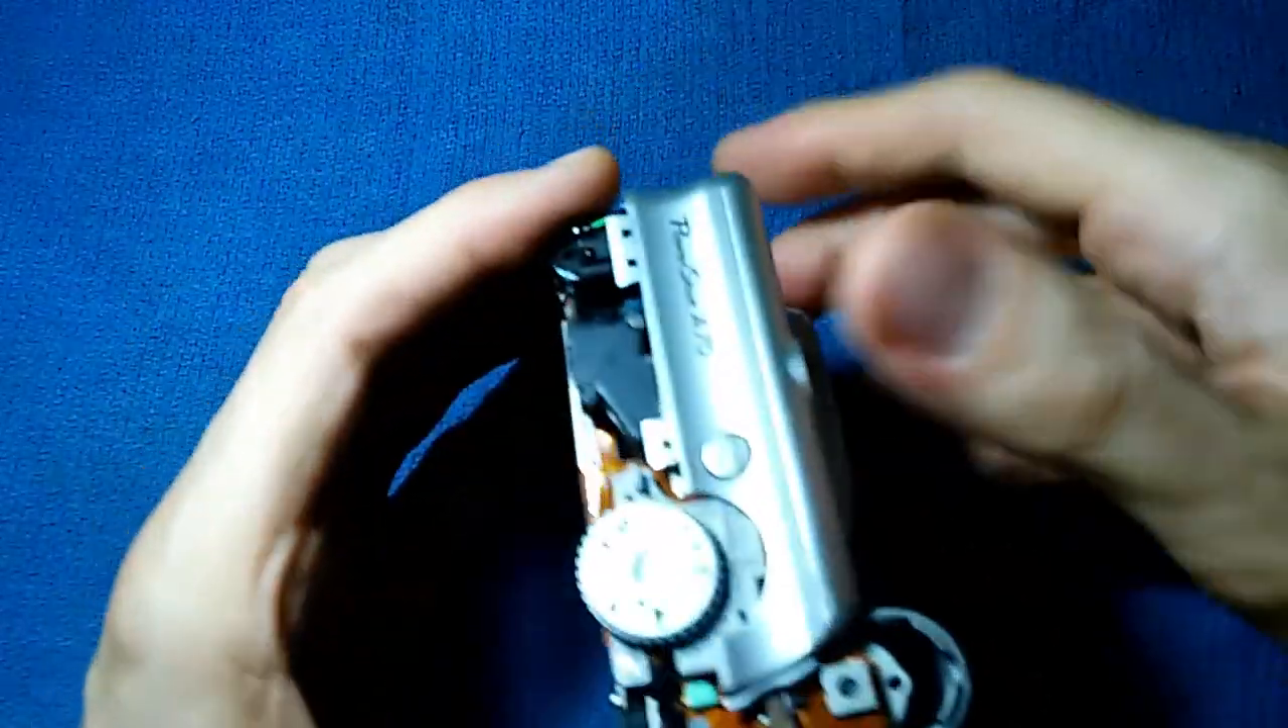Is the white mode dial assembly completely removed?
No.